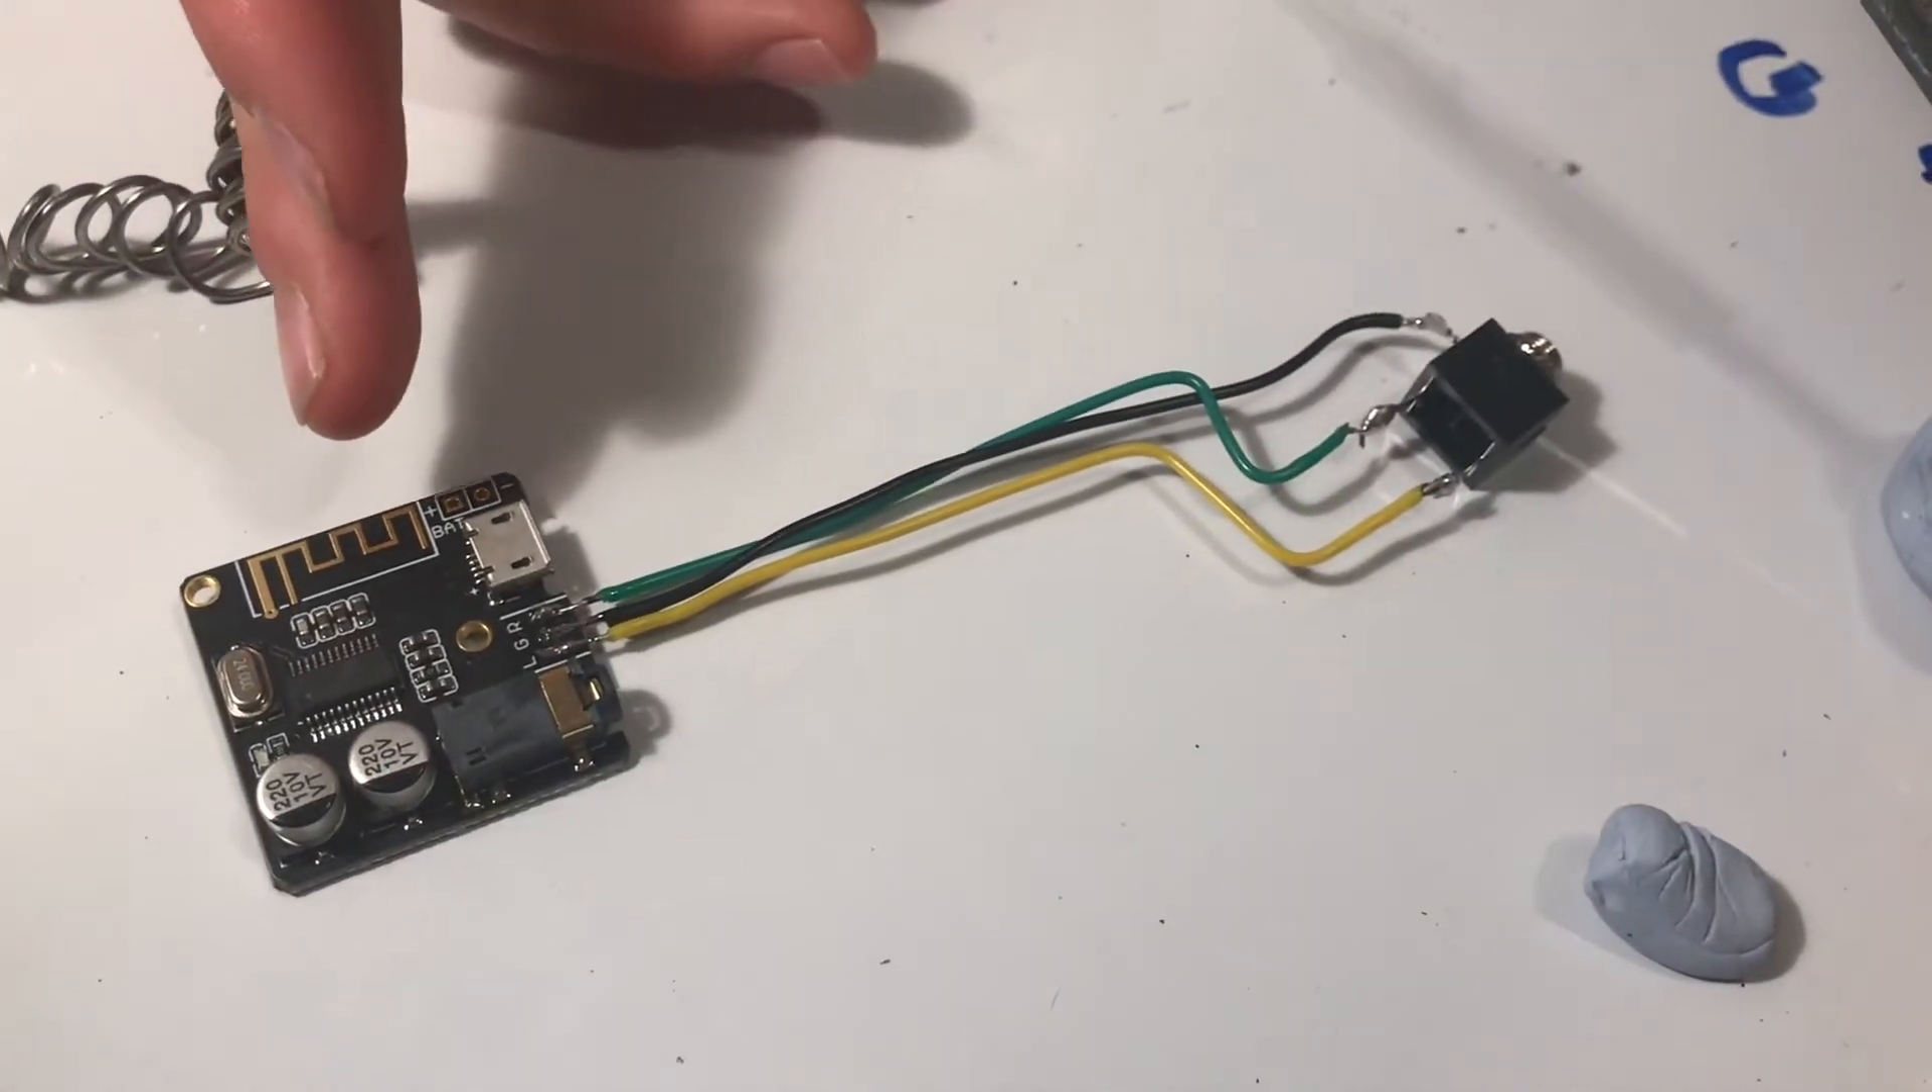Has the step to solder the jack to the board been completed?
Yes.